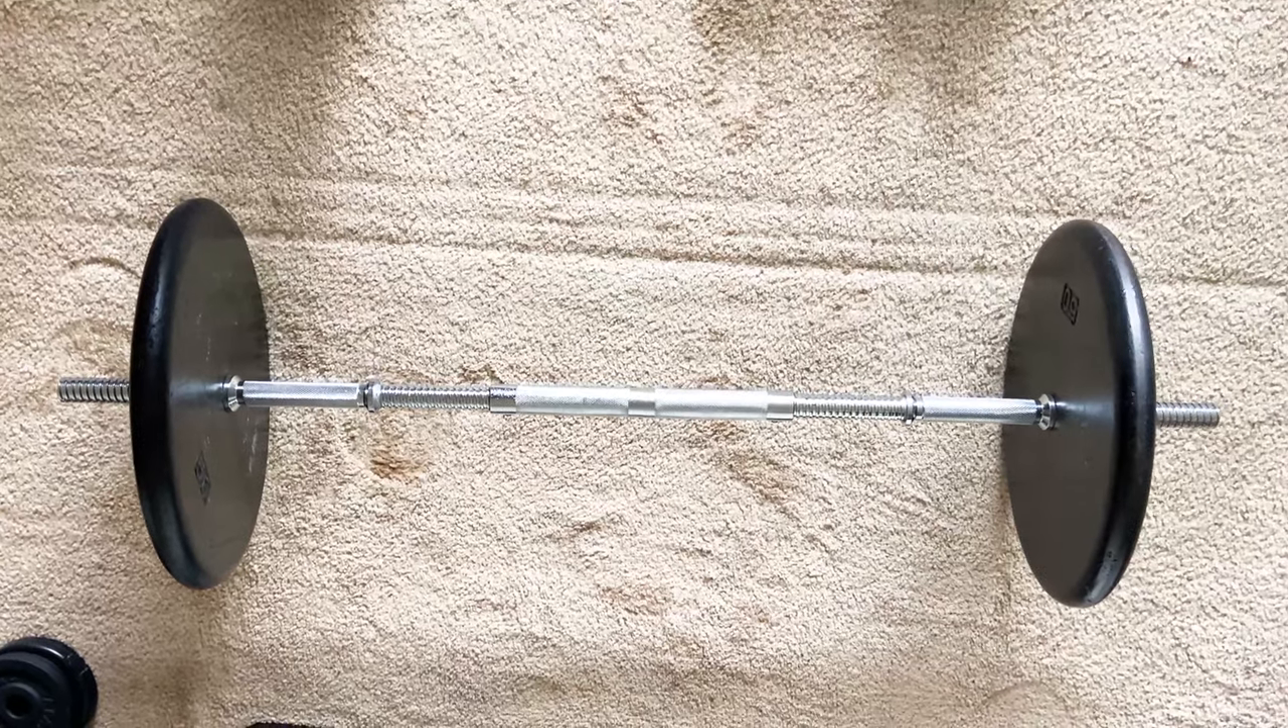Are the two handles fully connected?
Yes.